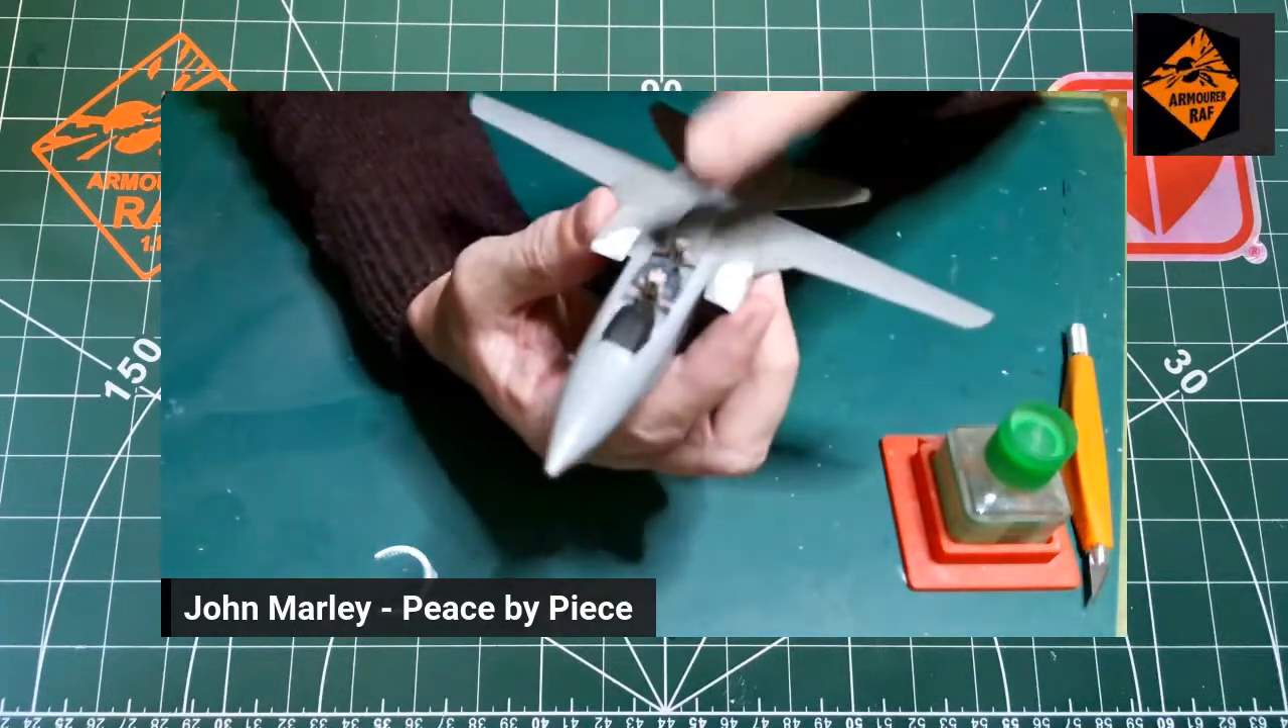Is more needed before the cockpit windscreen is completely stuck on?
Yes.